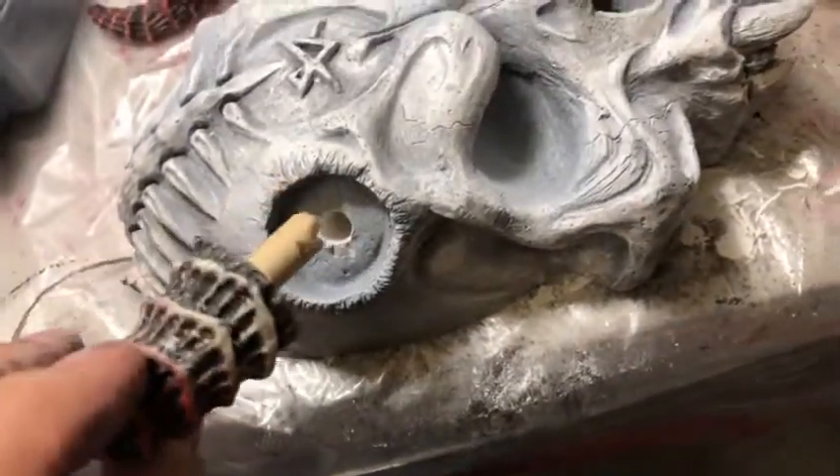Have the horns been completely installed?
No.